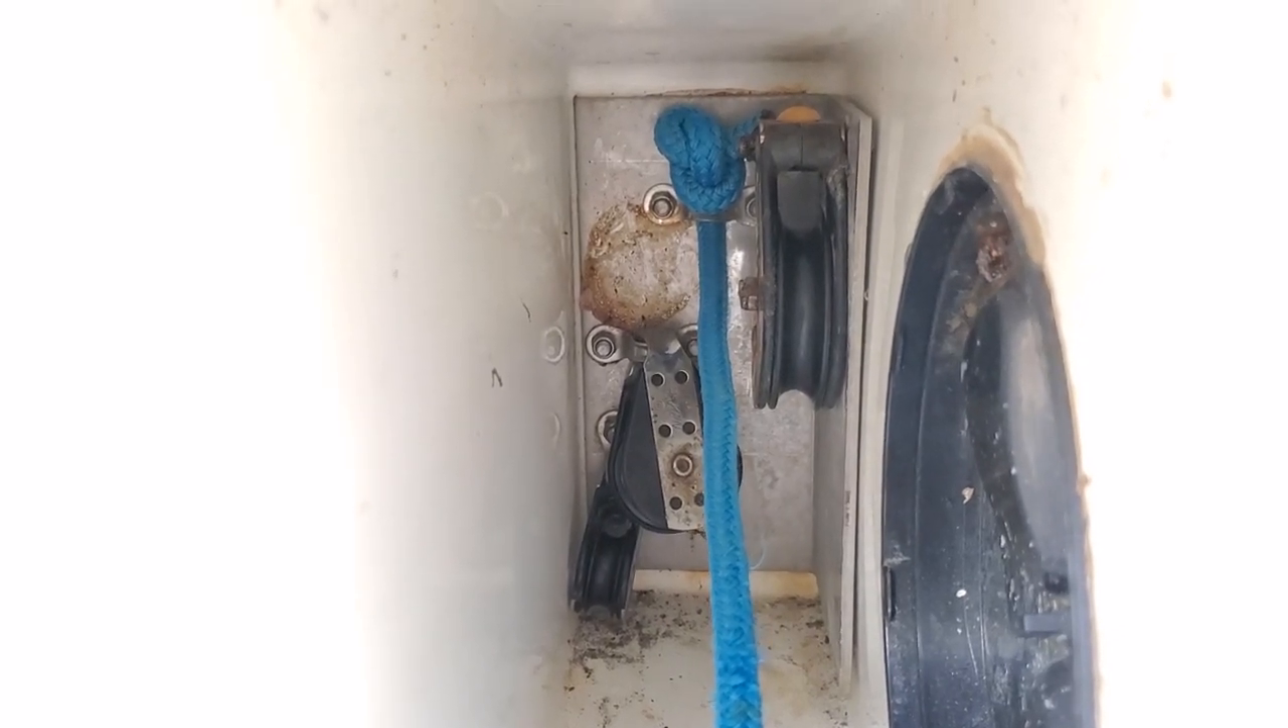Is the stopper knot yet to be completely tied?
No.